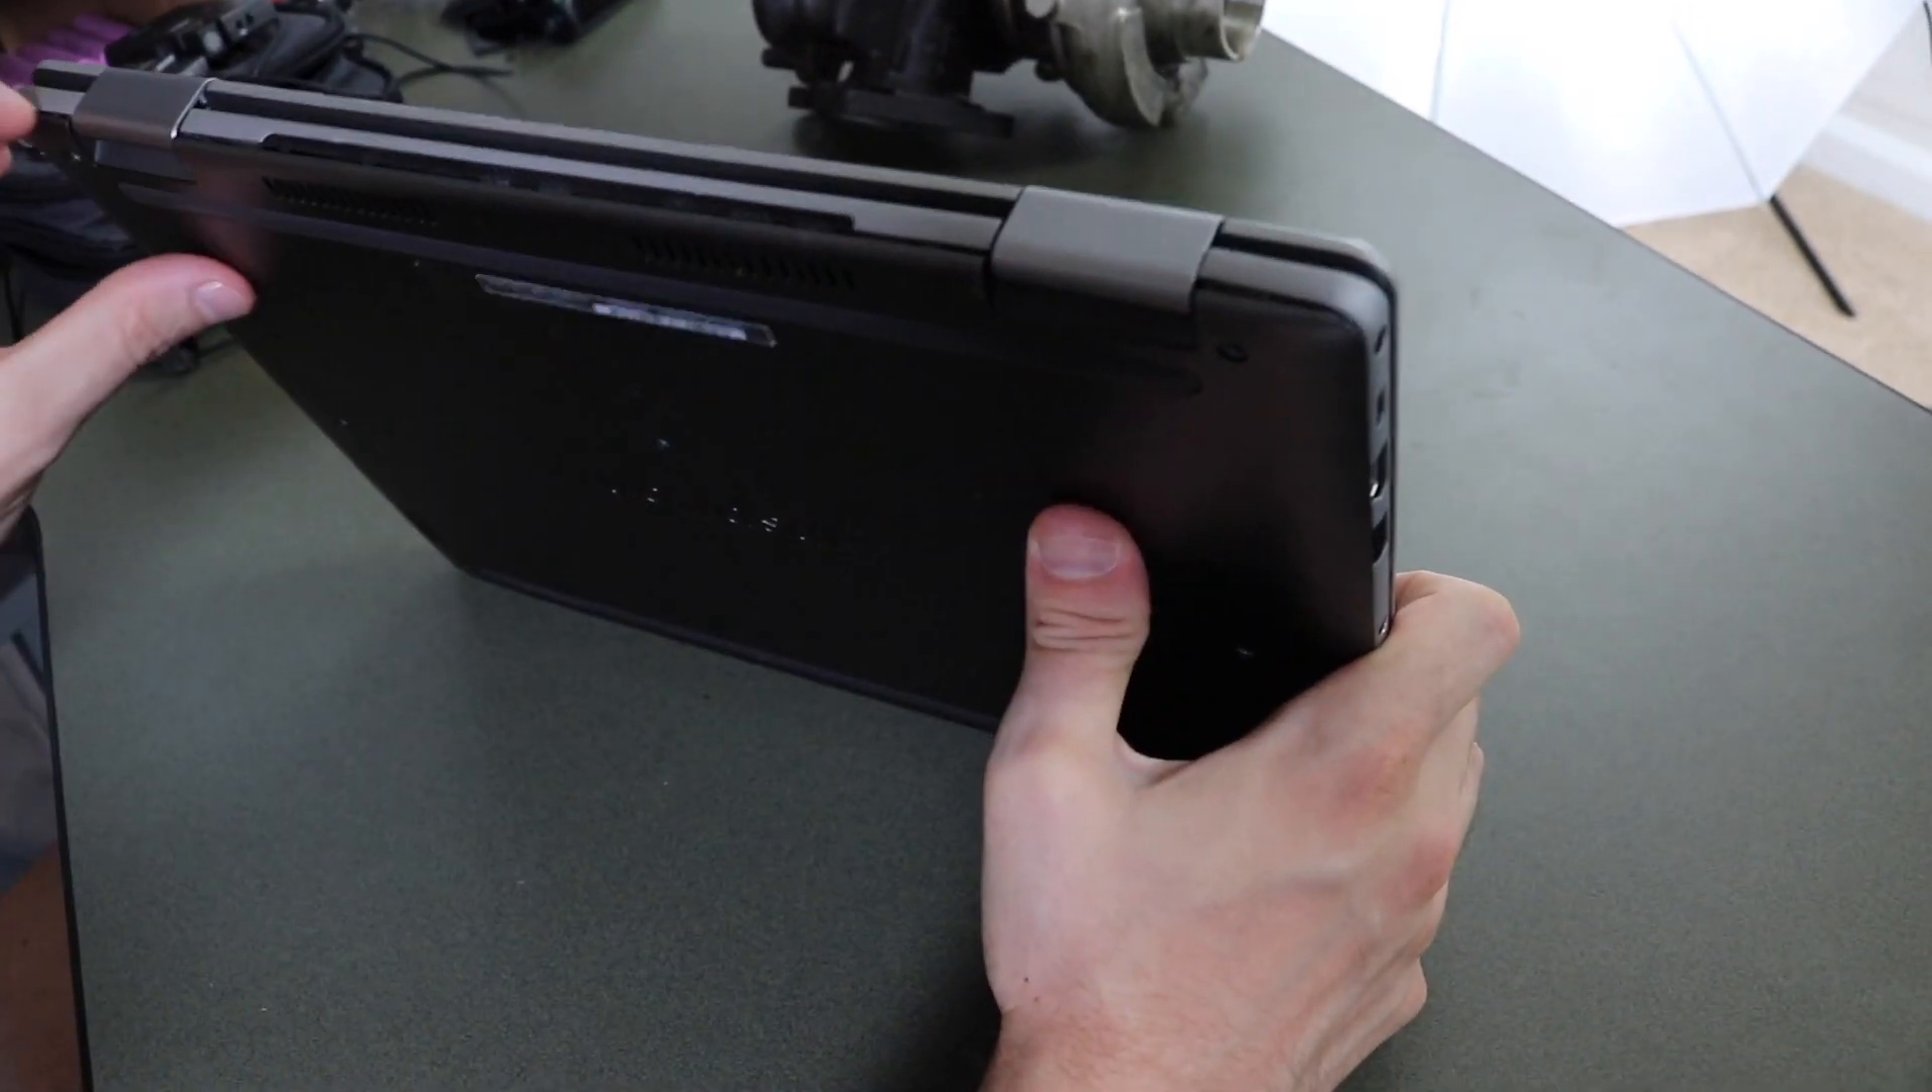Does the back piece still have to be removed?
Yes.